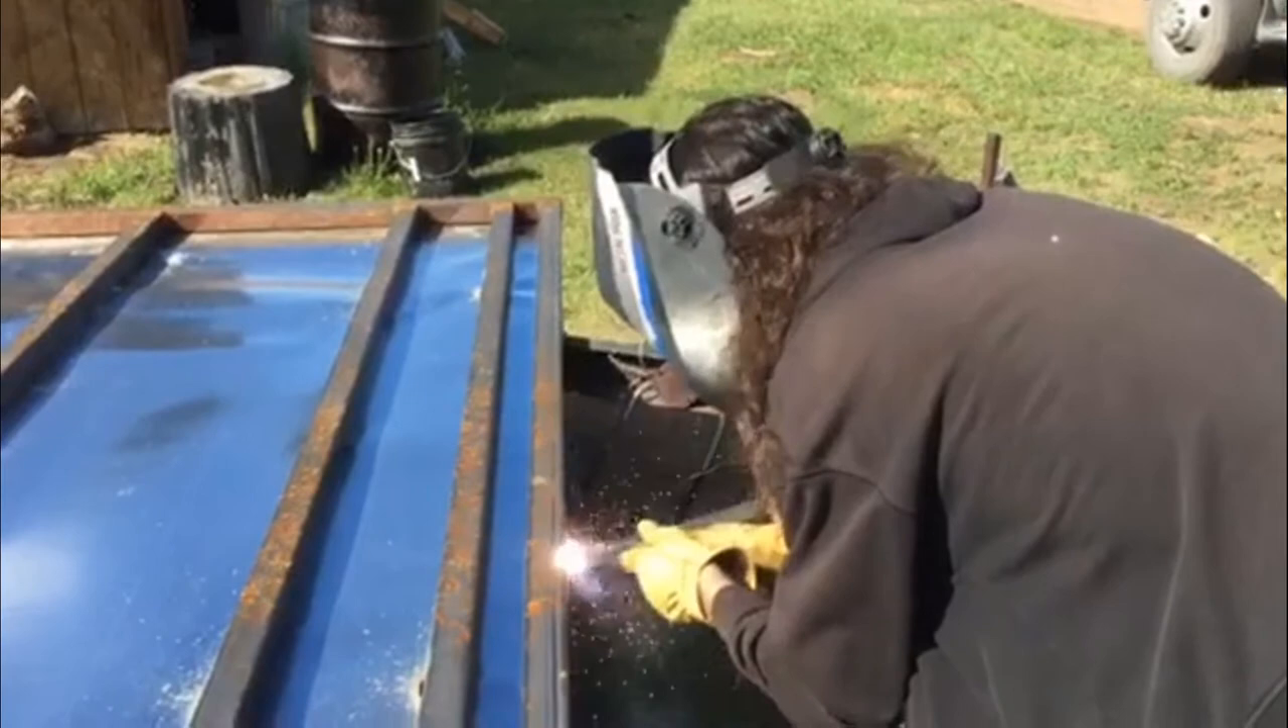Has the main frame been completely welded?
No.